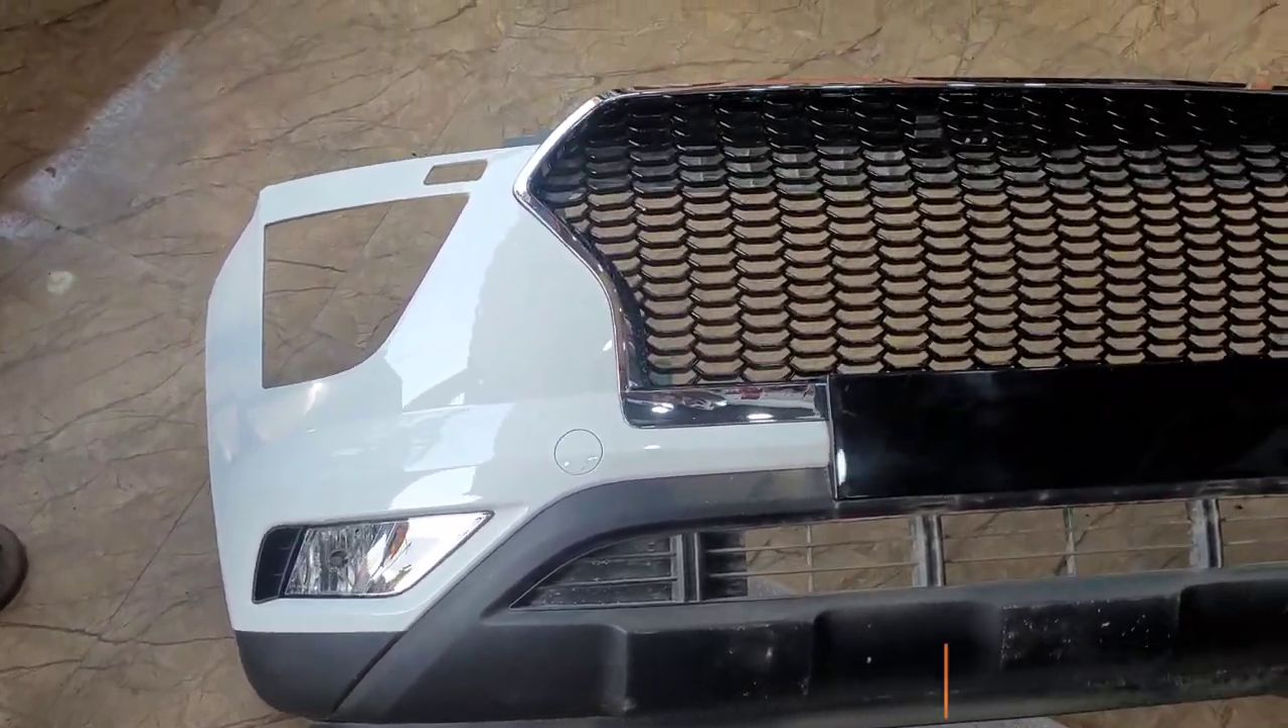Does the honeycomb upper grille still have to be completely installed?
No.